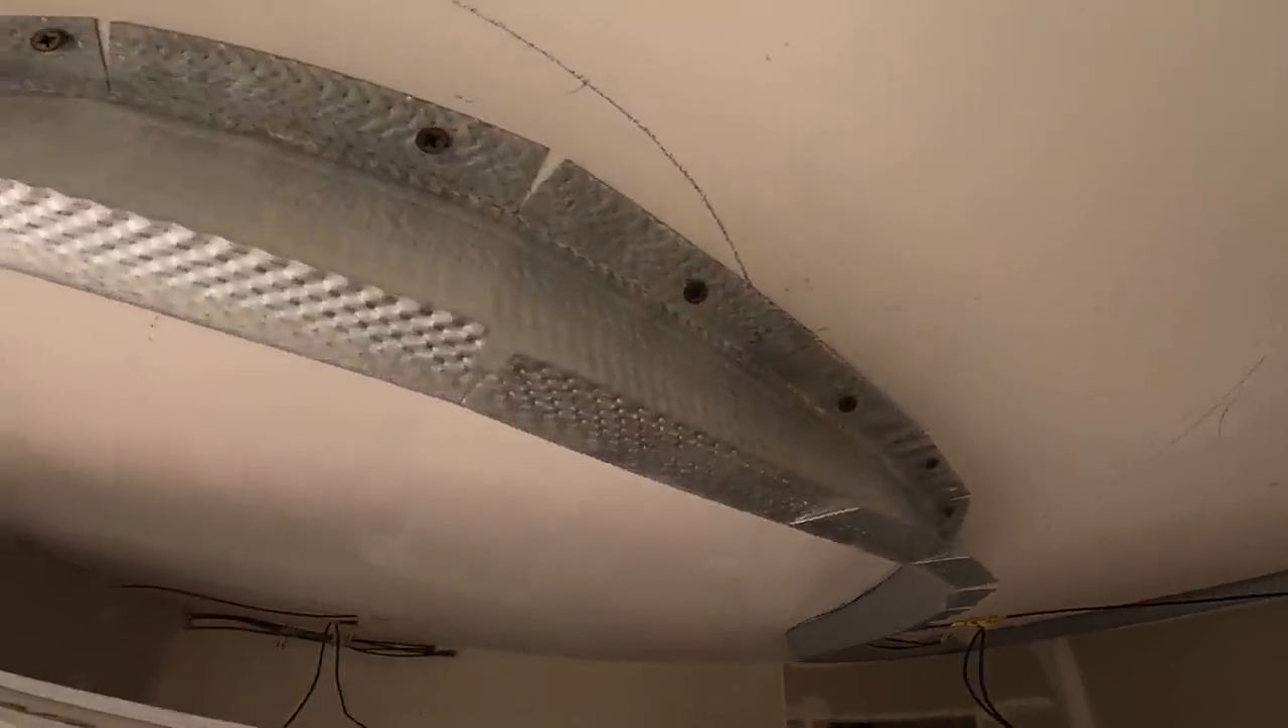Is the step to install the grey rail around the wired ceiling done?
Yes.